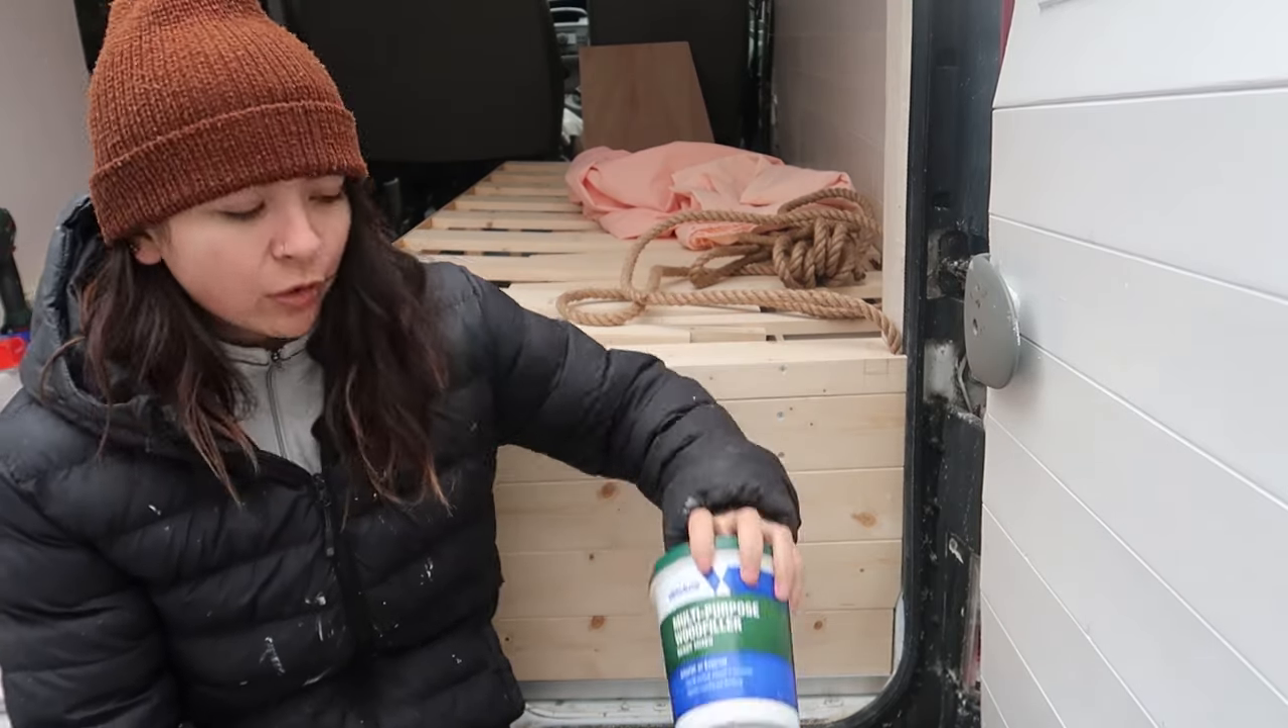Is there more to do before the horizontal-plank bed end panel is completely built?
No.